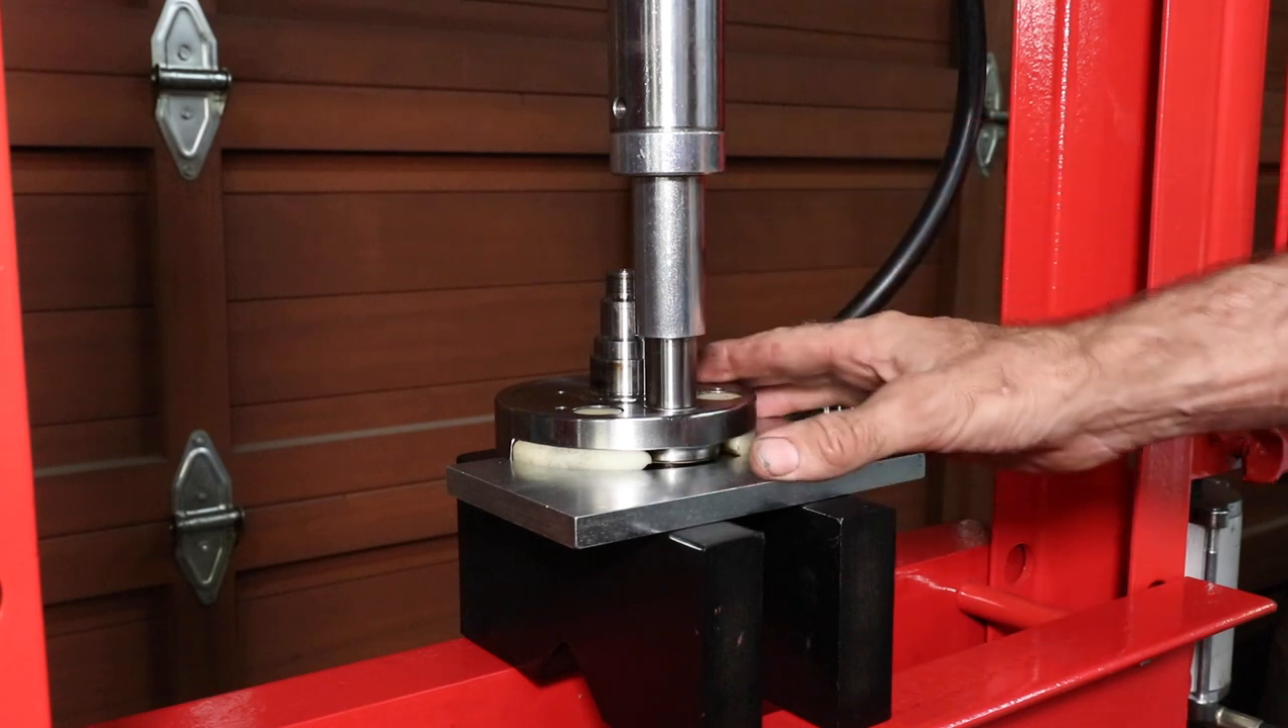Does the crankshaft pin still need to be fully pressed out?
Yes.